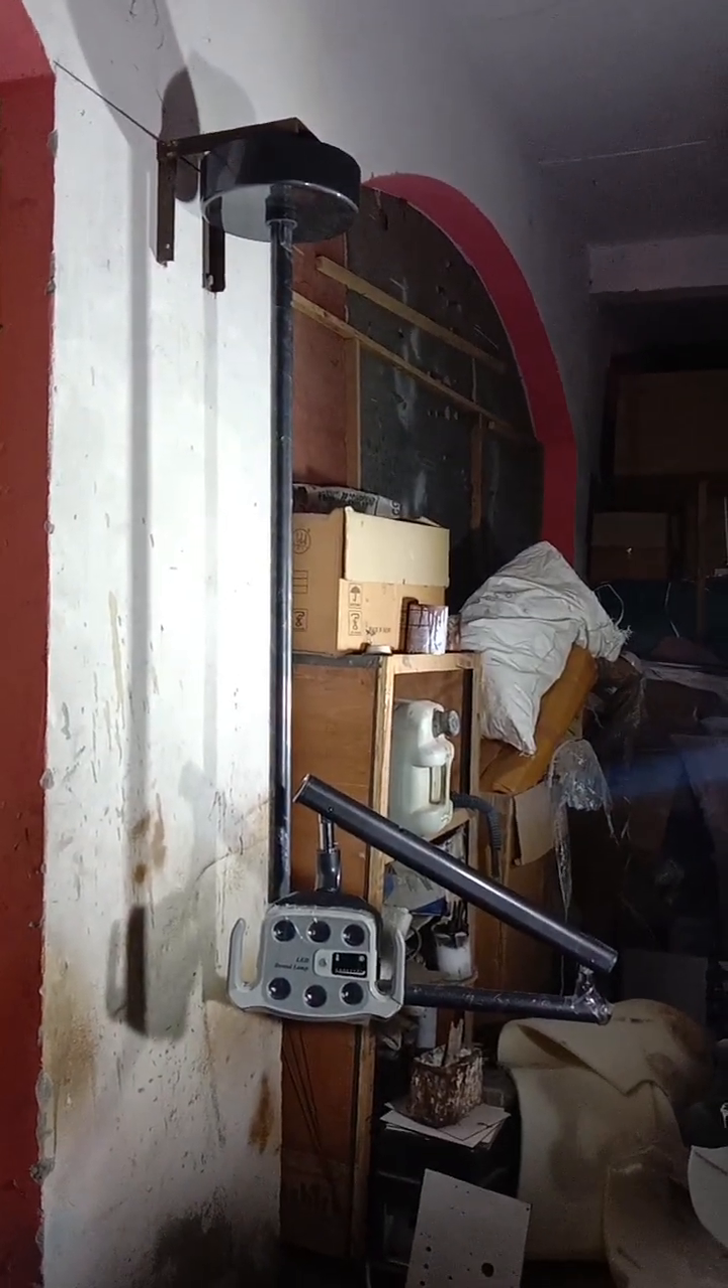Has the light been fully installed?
Yes.